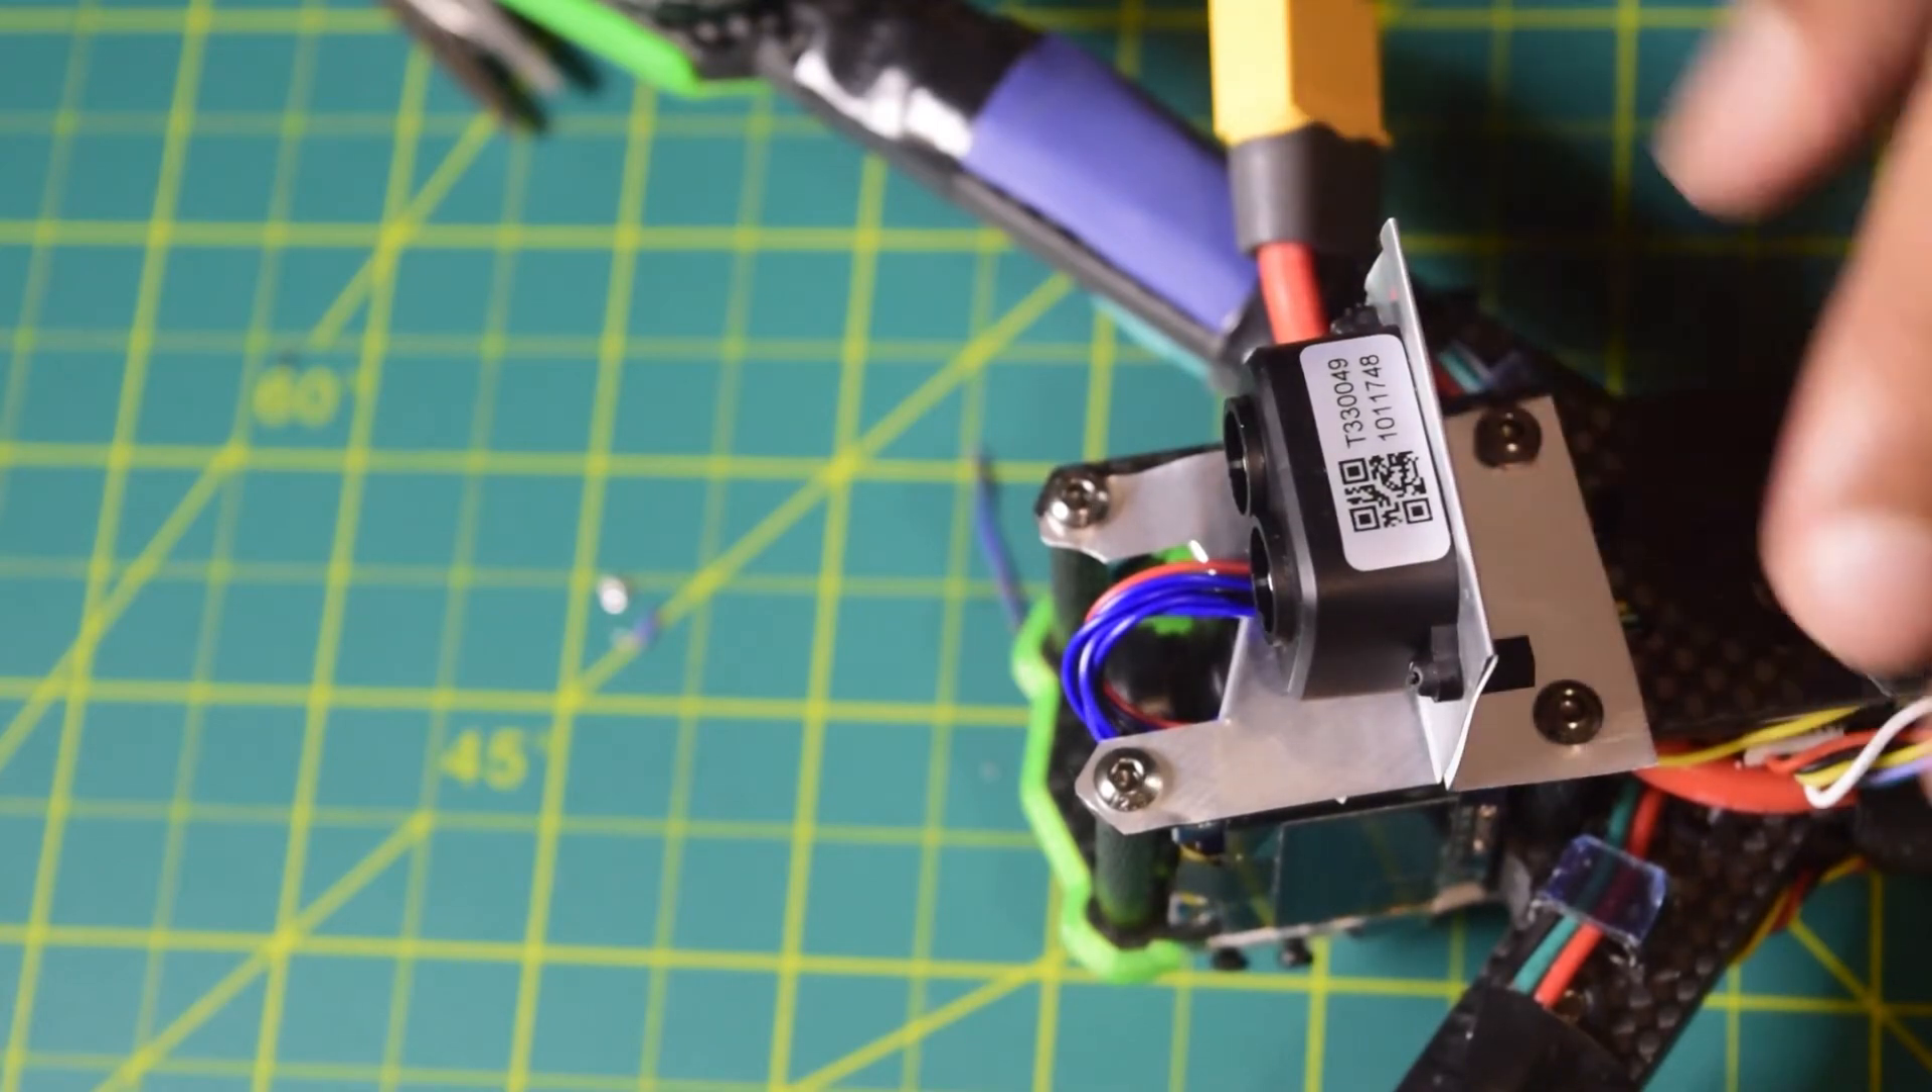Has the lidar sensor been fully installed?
Yes.